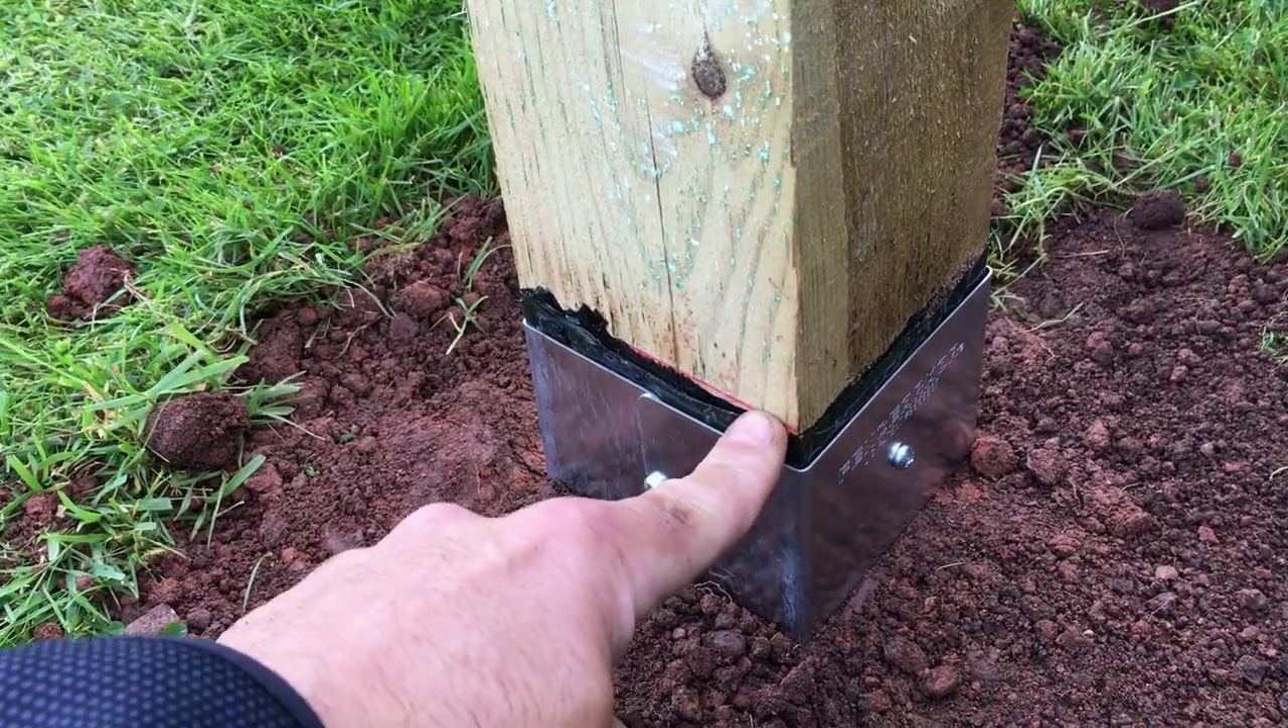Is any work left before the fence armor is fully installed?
No.